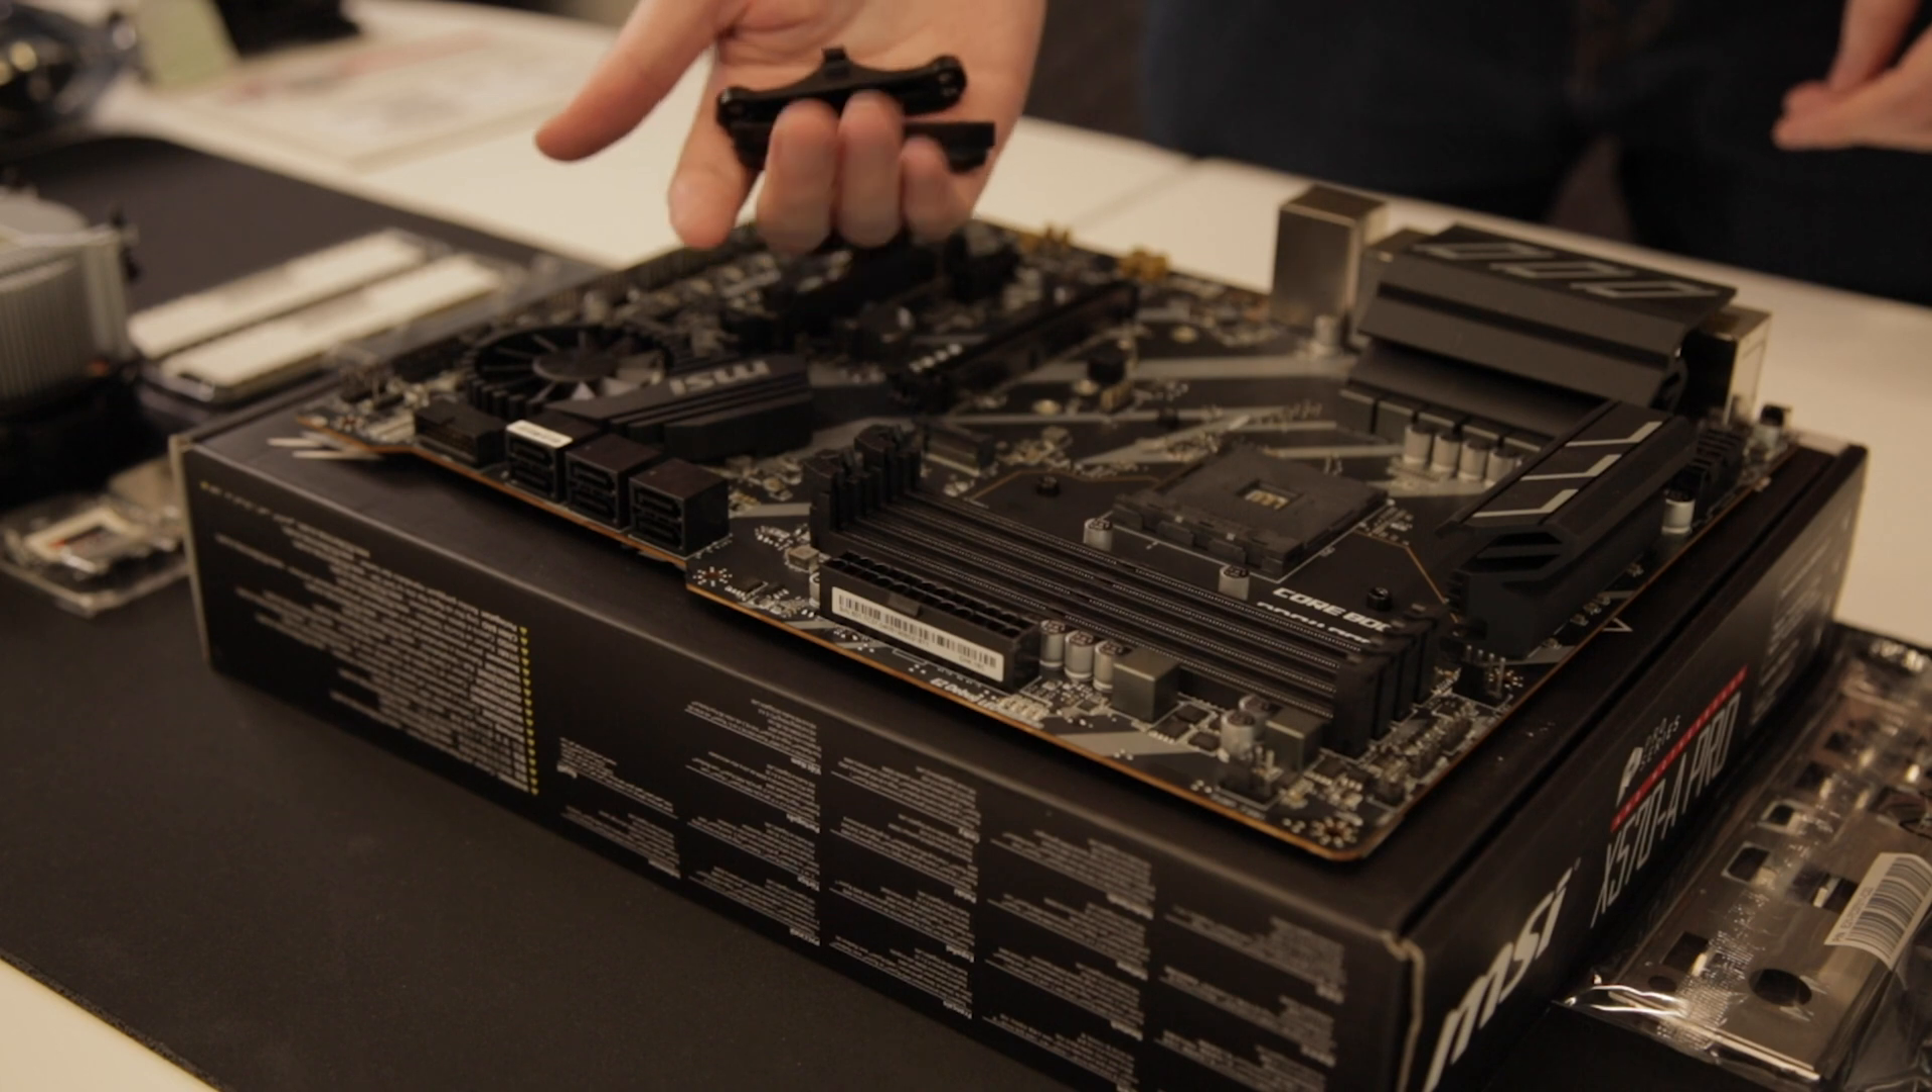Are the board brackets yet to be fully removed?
No.